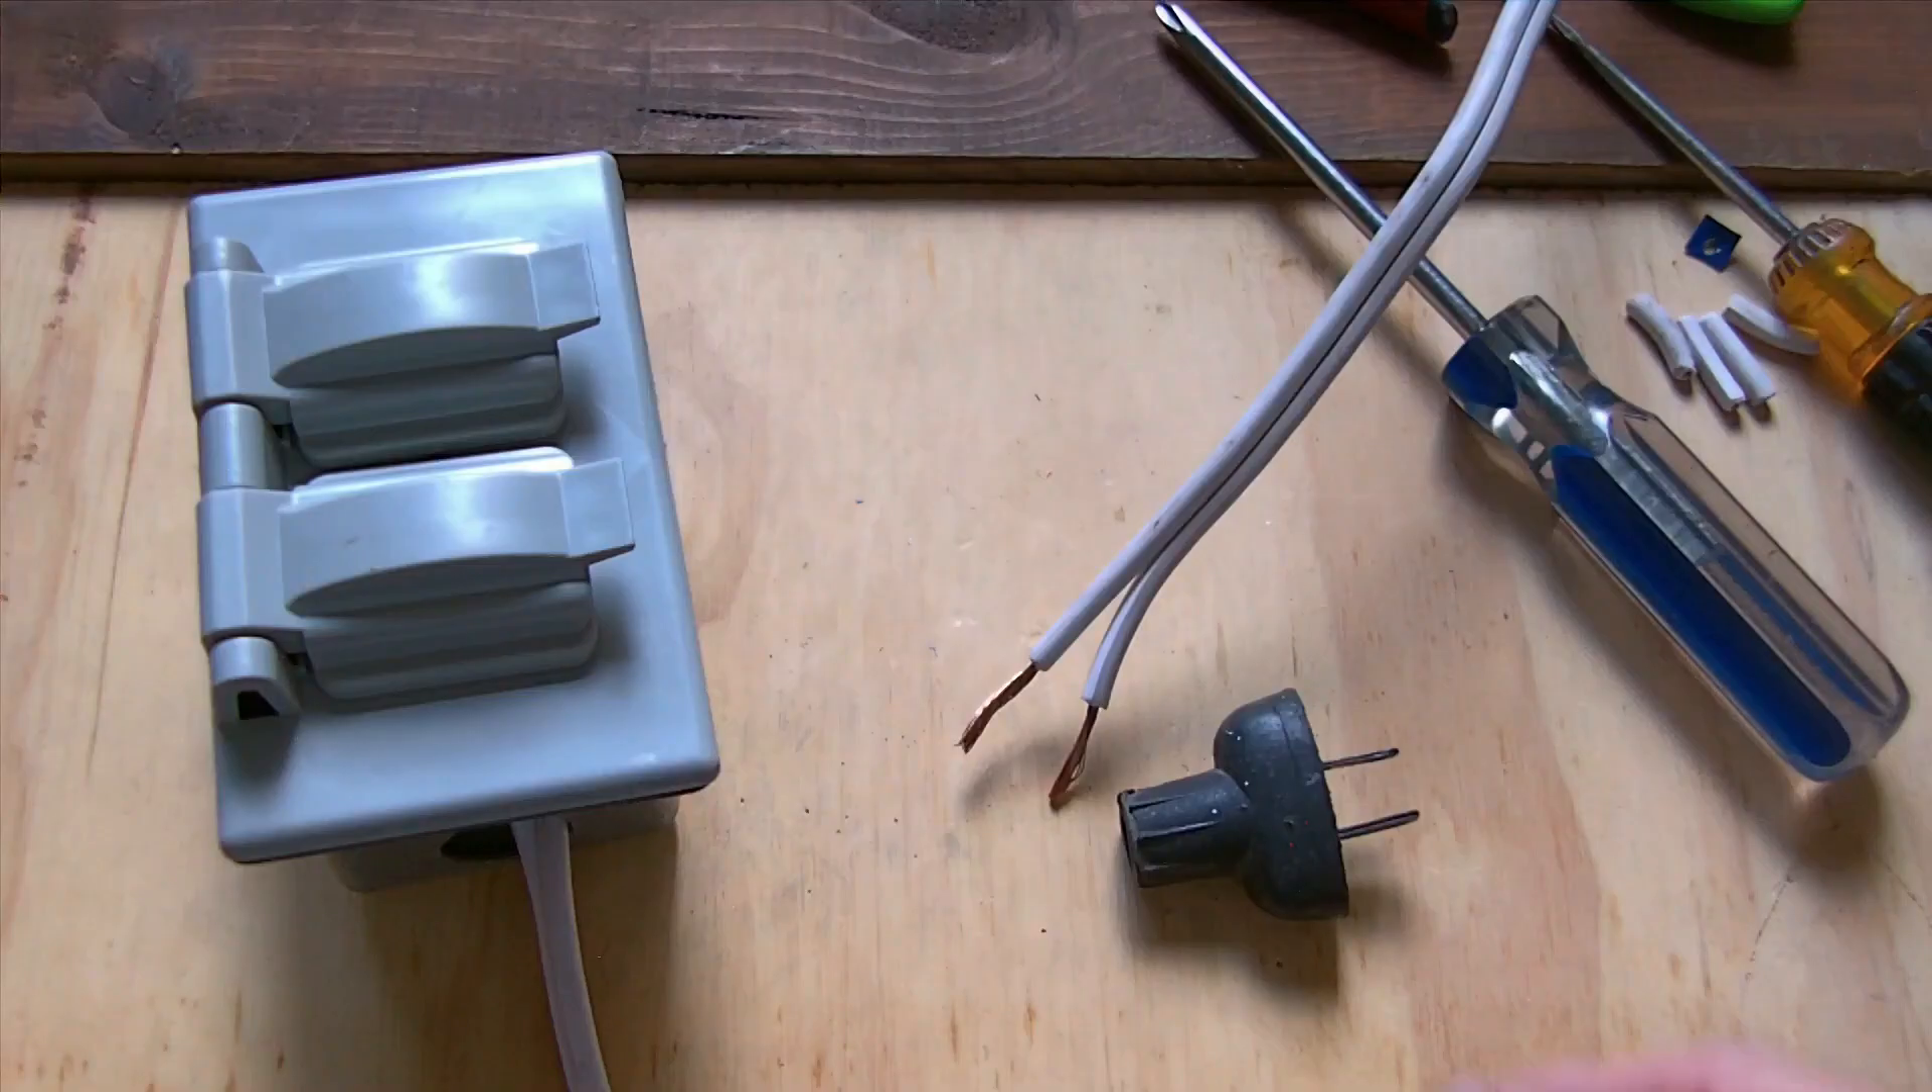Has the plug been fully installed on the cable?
No.